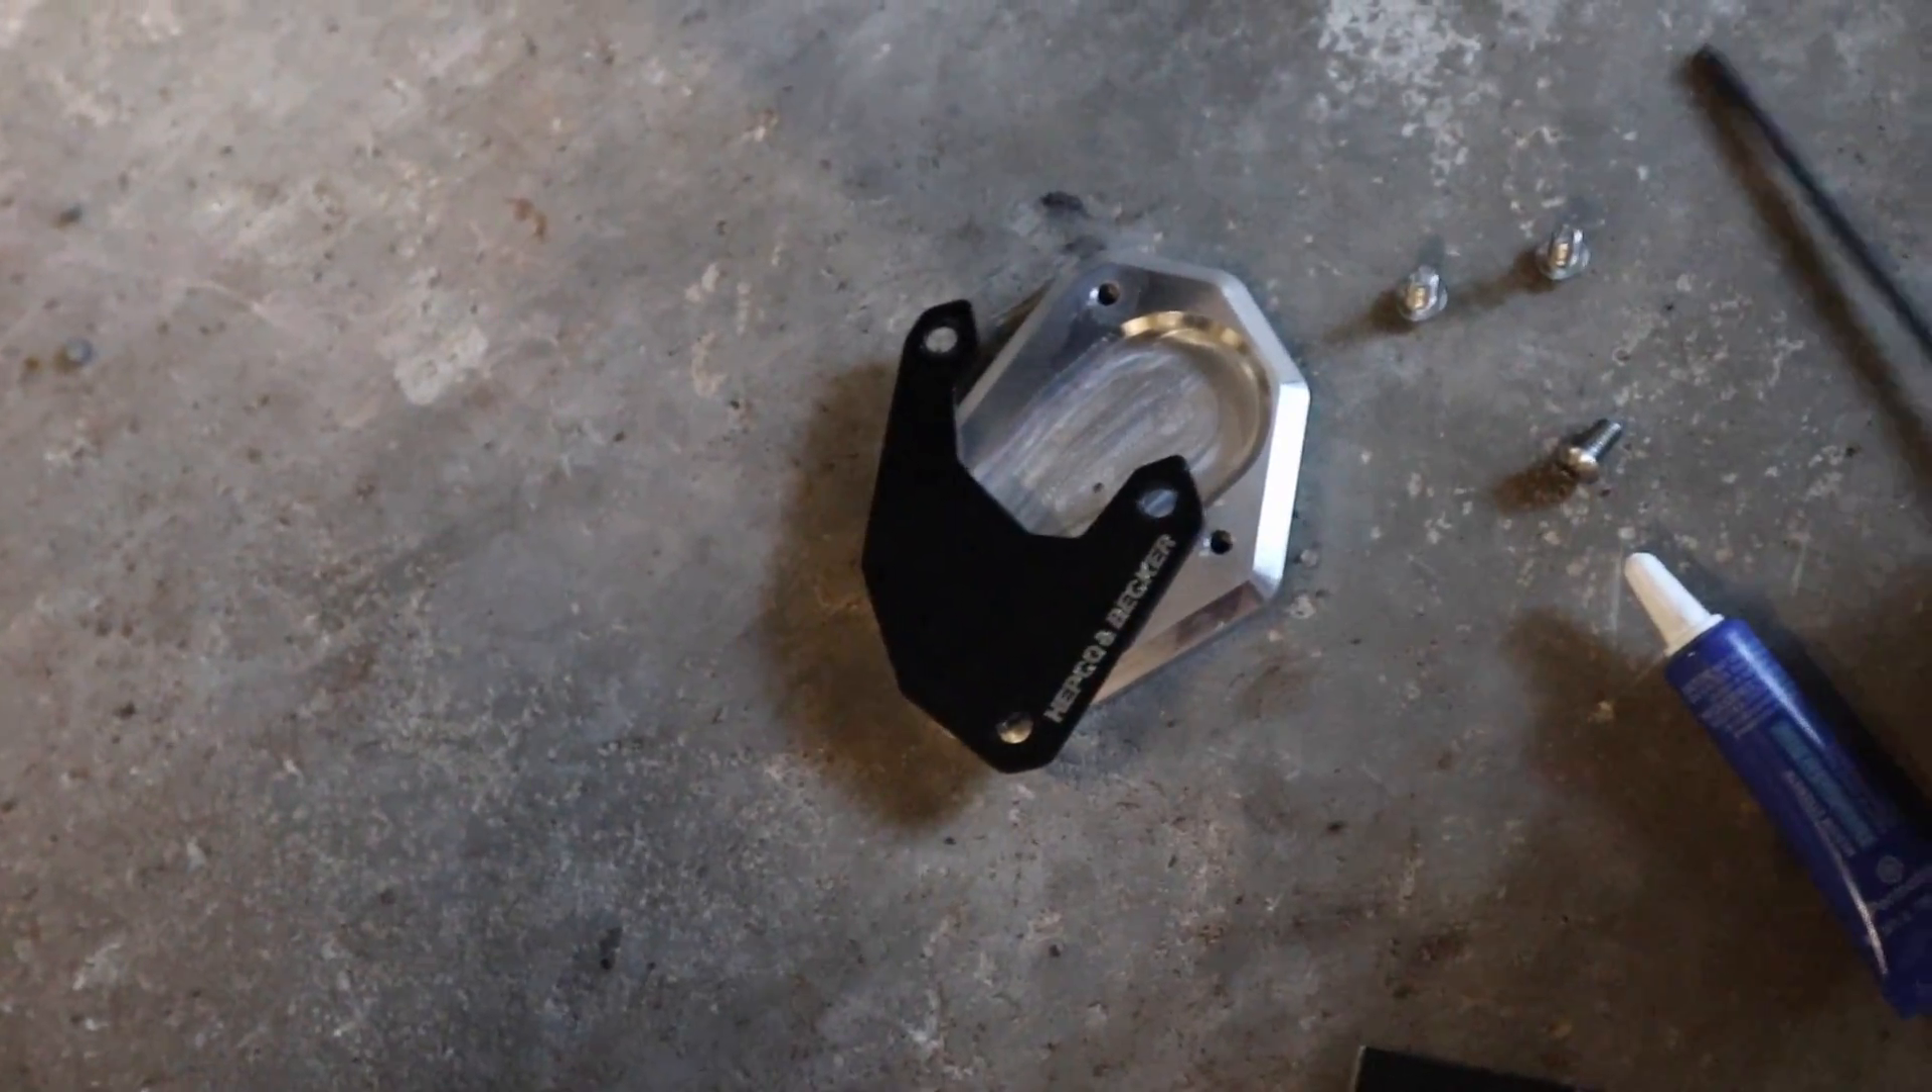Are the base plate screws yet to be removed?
No.